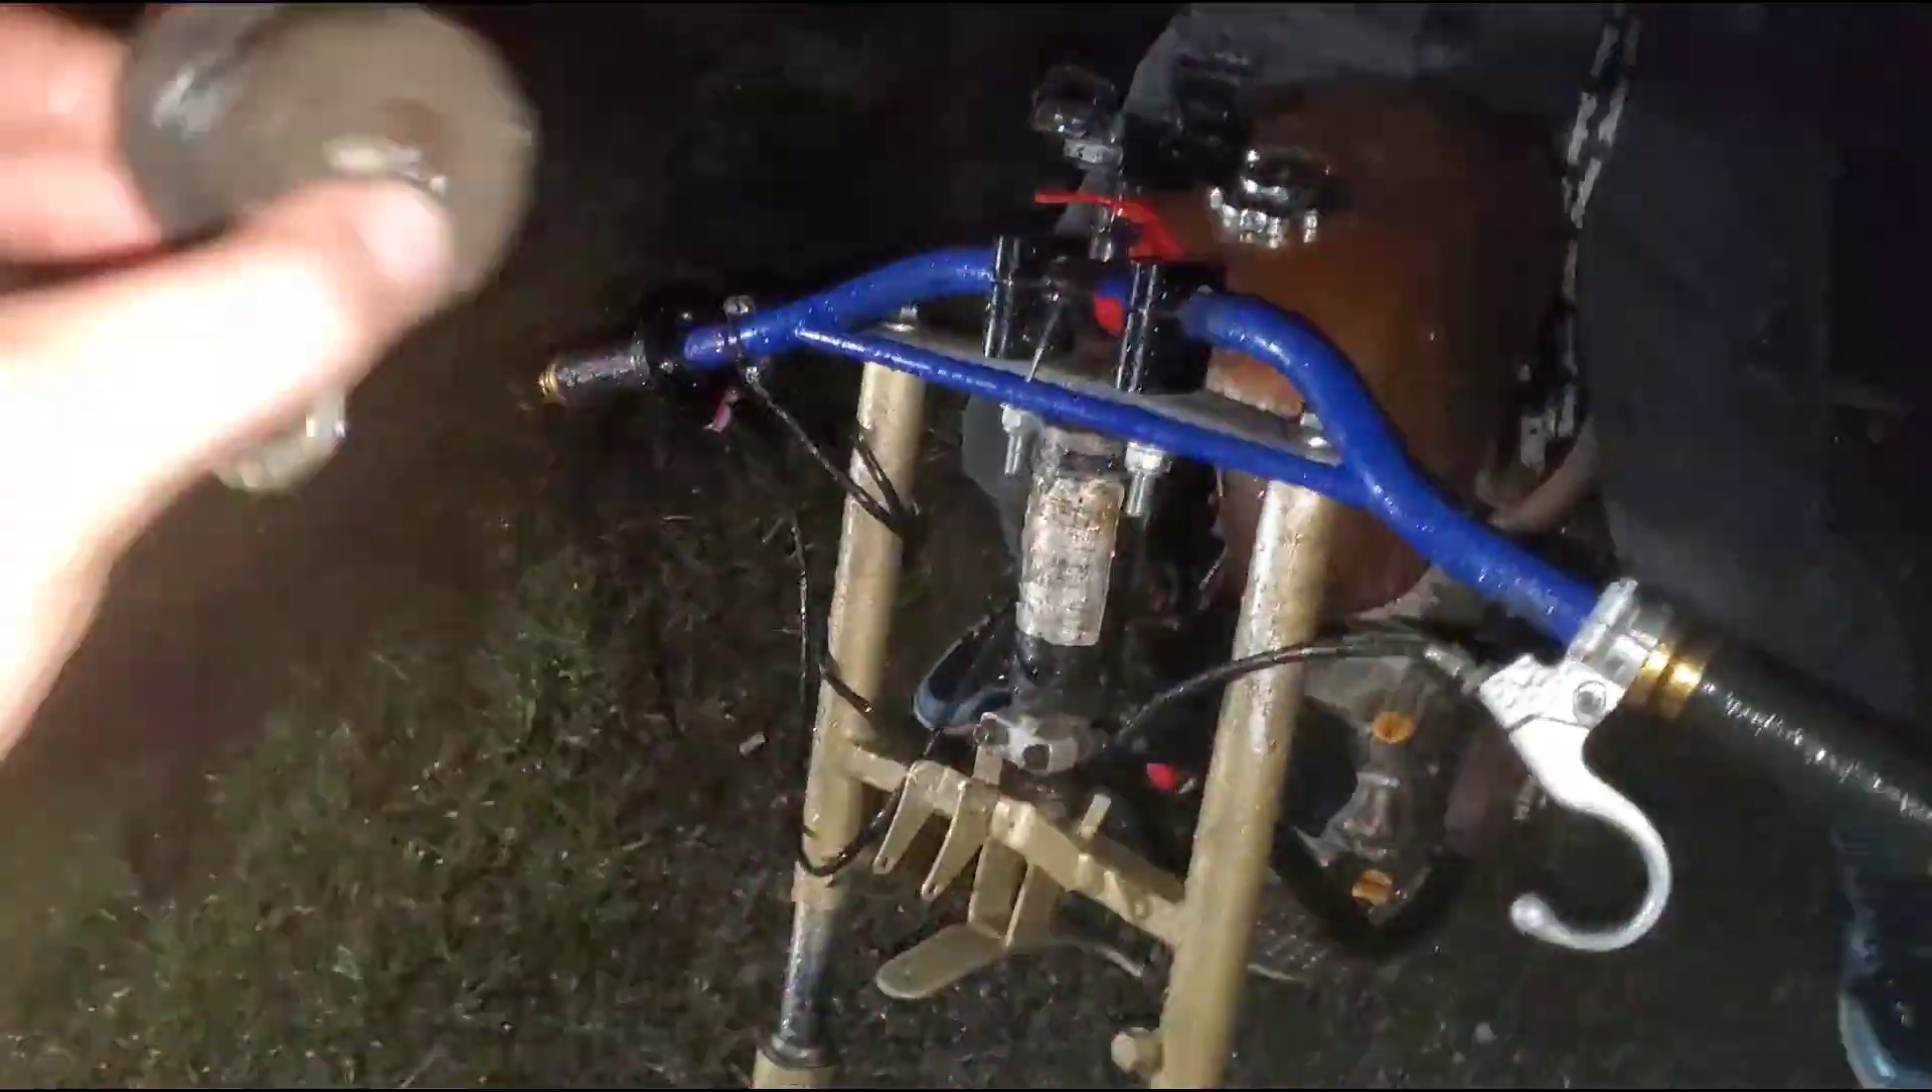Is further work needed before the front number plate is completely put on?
Yes.